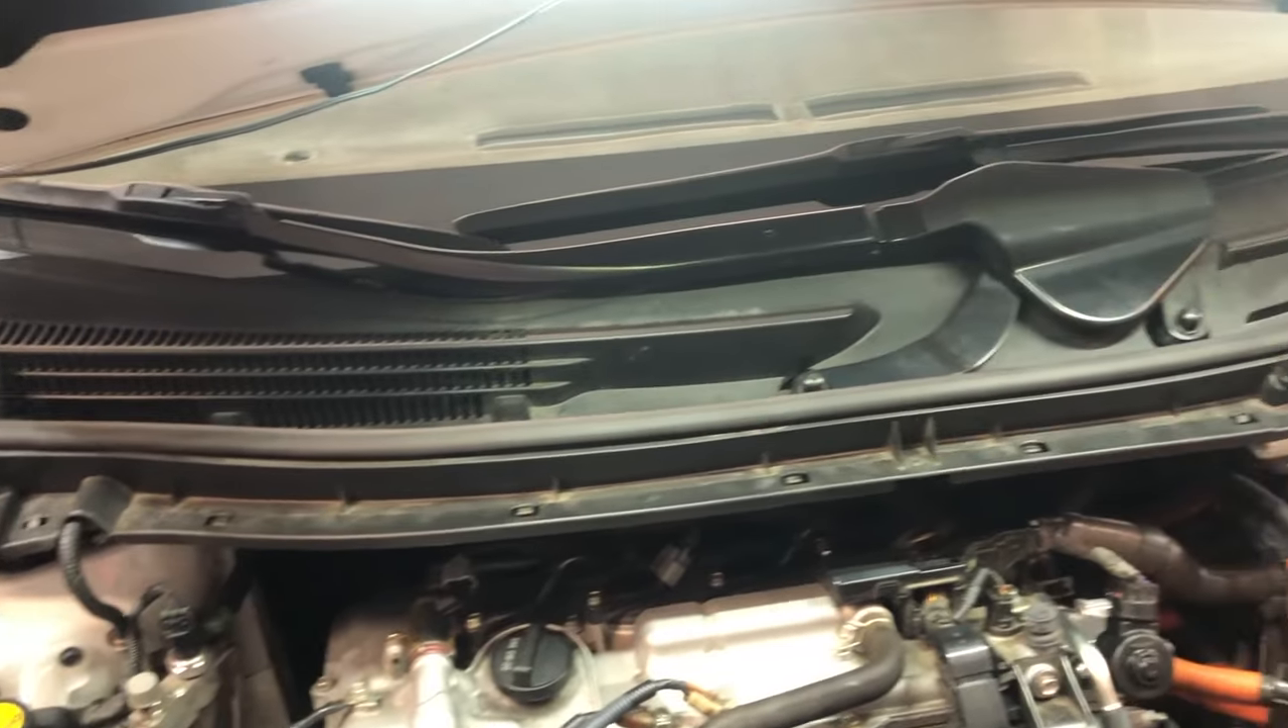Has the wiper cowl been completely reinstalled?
Yes.